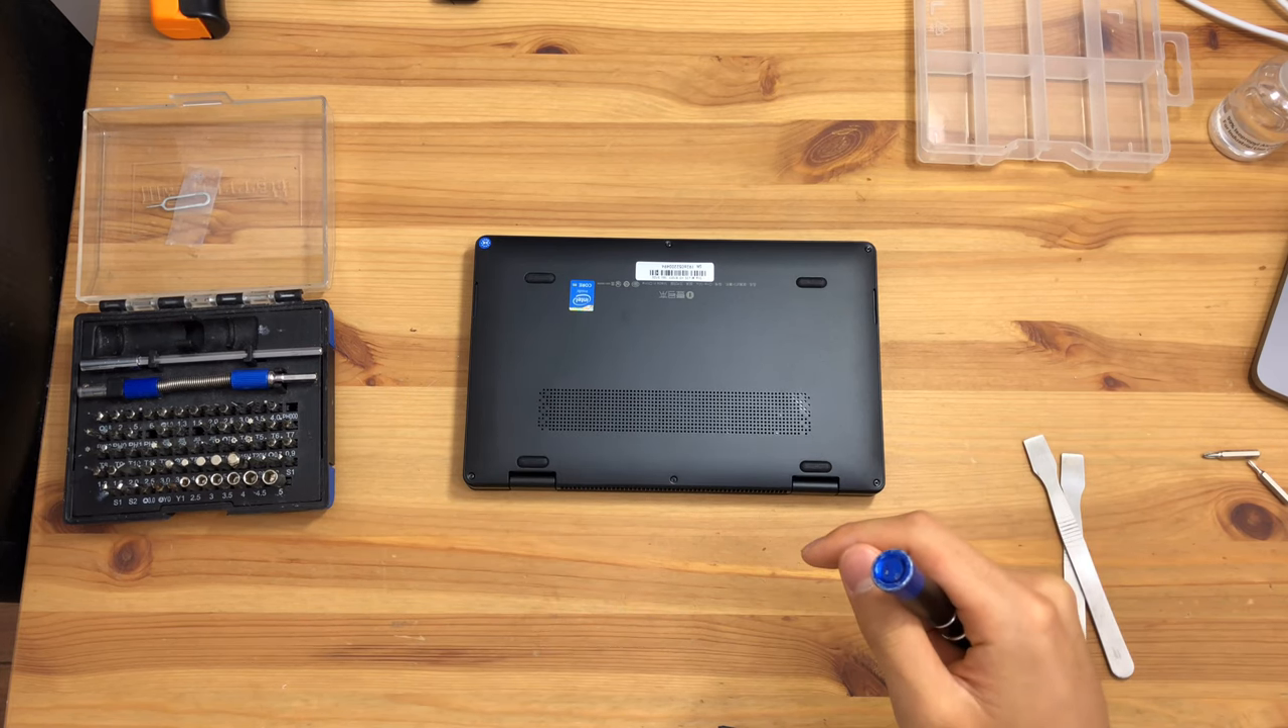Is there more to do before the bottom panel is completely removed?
Yes.